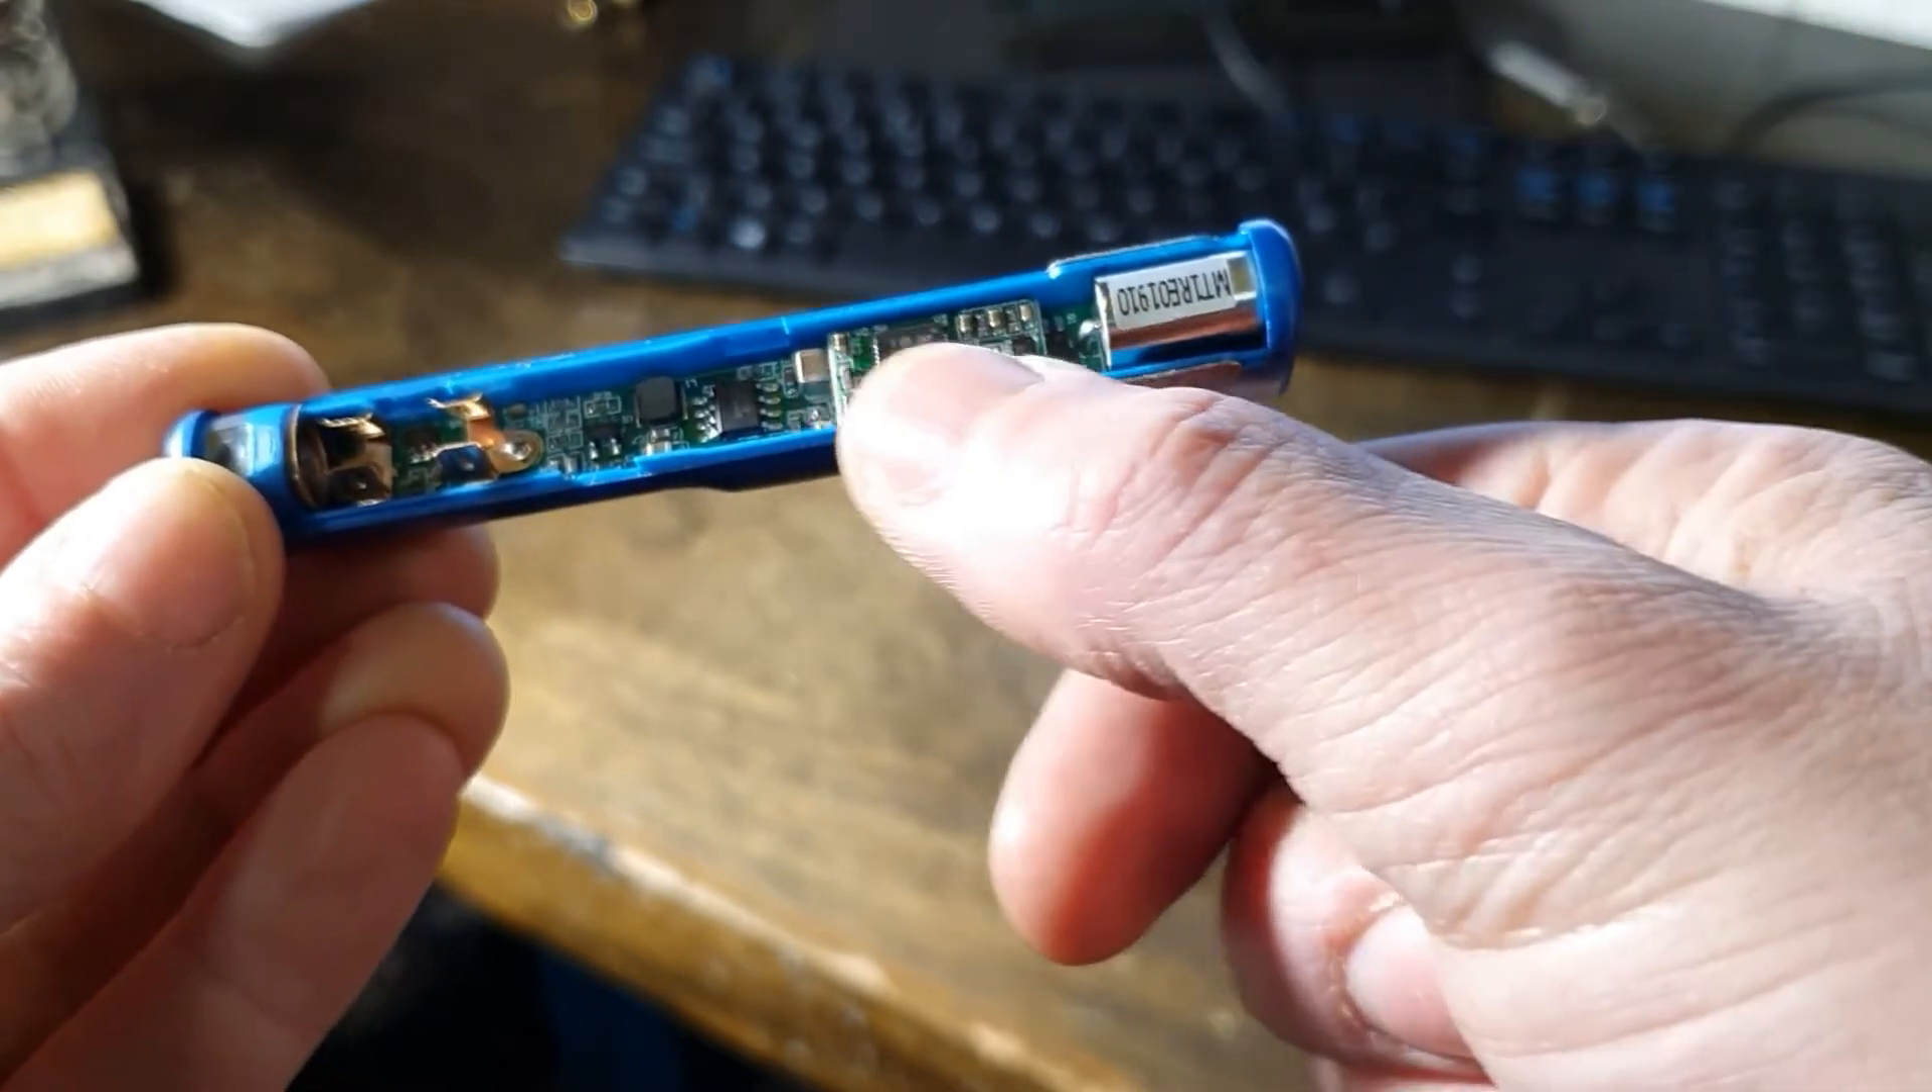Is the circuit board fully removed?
No.